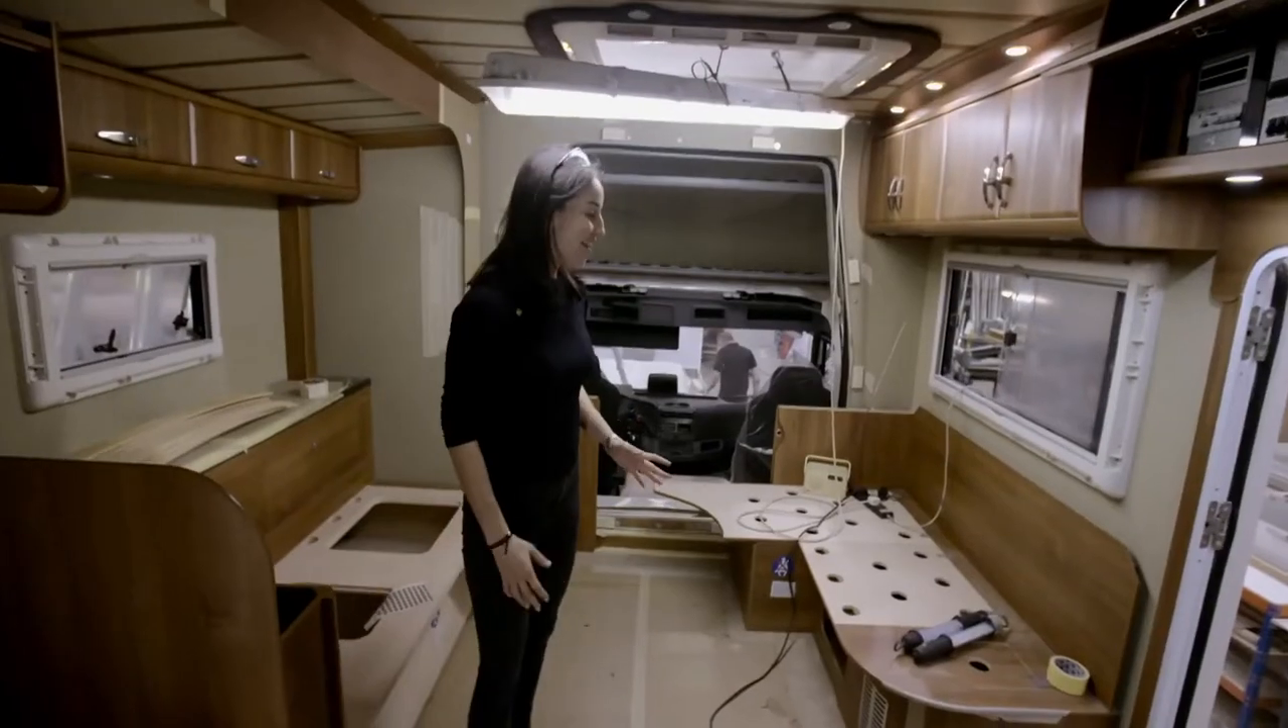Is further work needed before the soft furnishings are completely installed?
Yes.